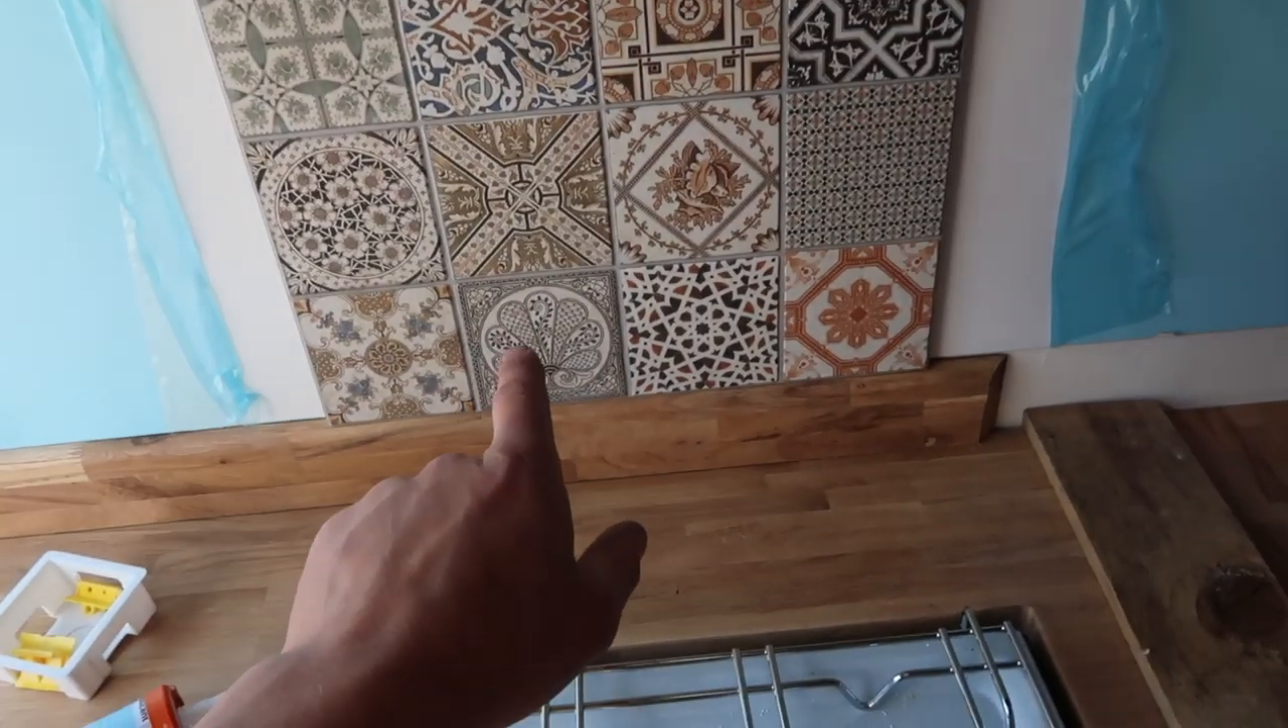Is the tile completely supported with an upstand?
Yes.